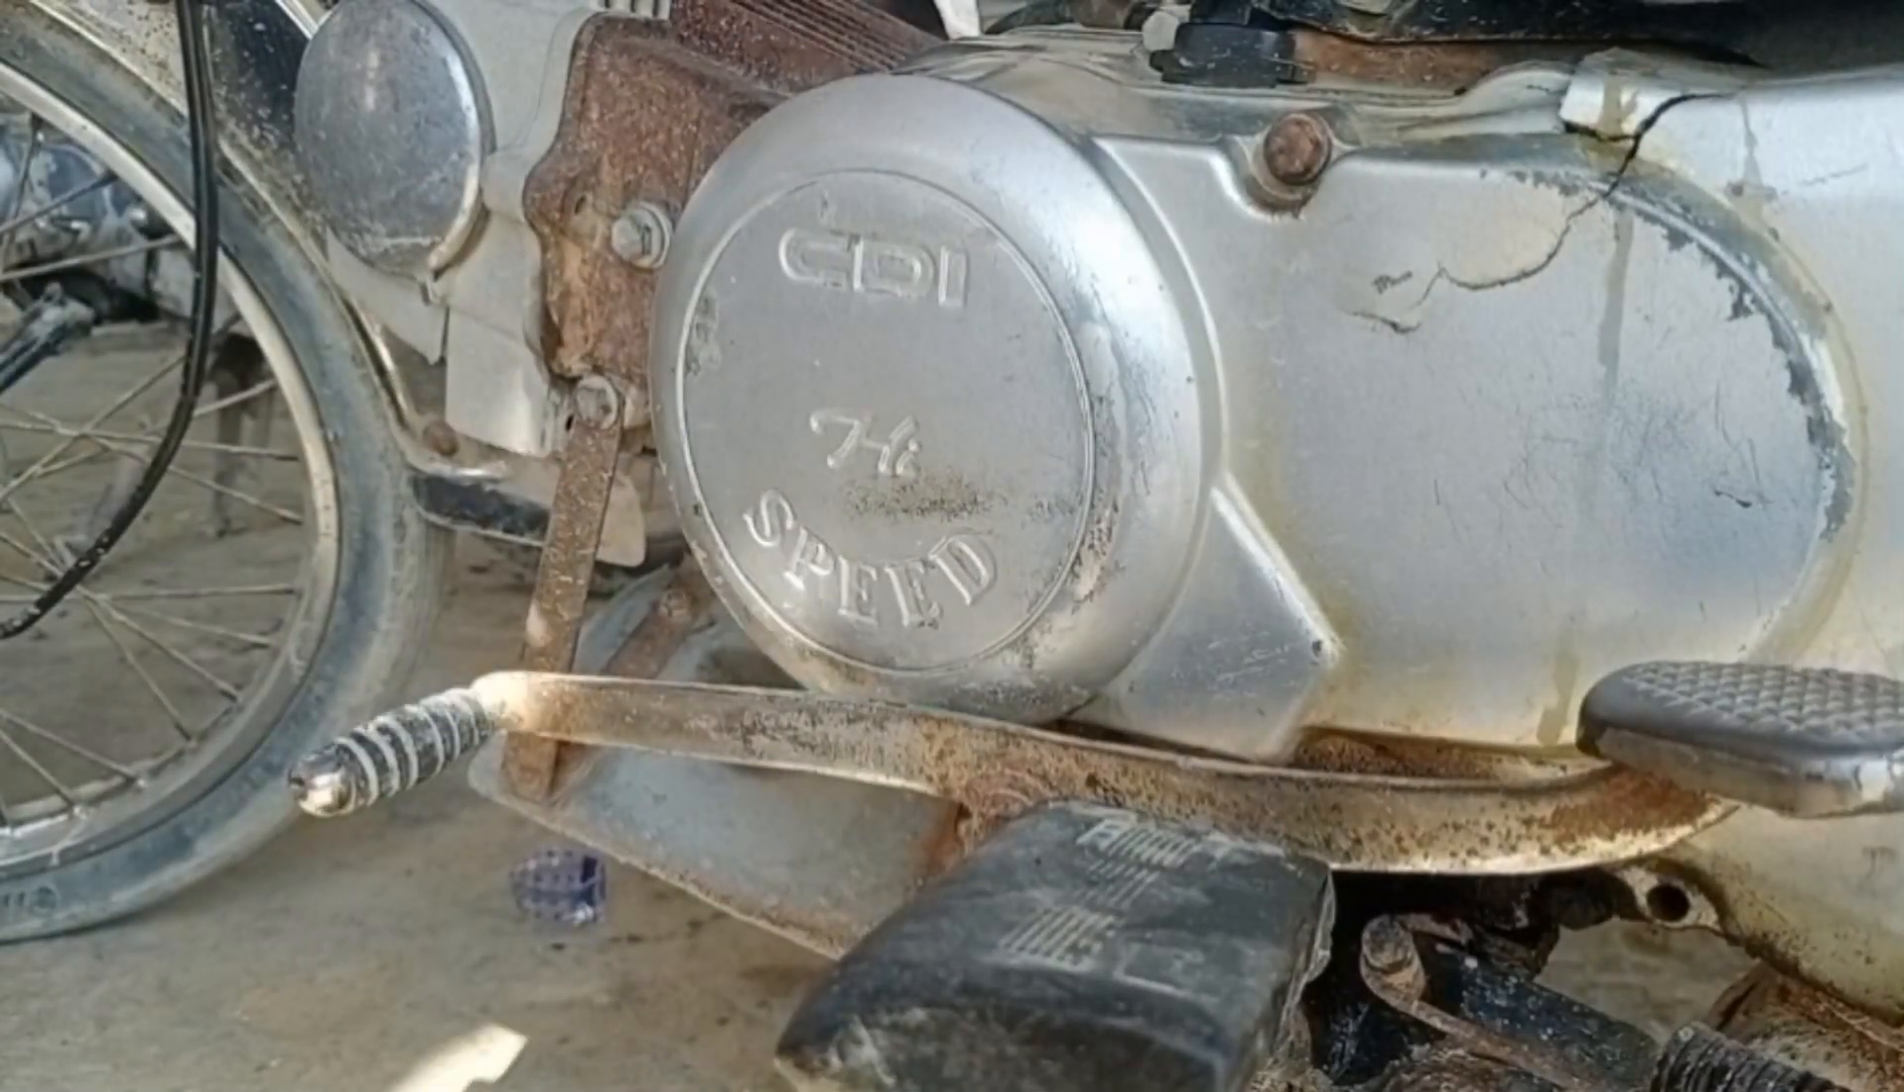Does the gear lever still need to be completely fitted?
No.